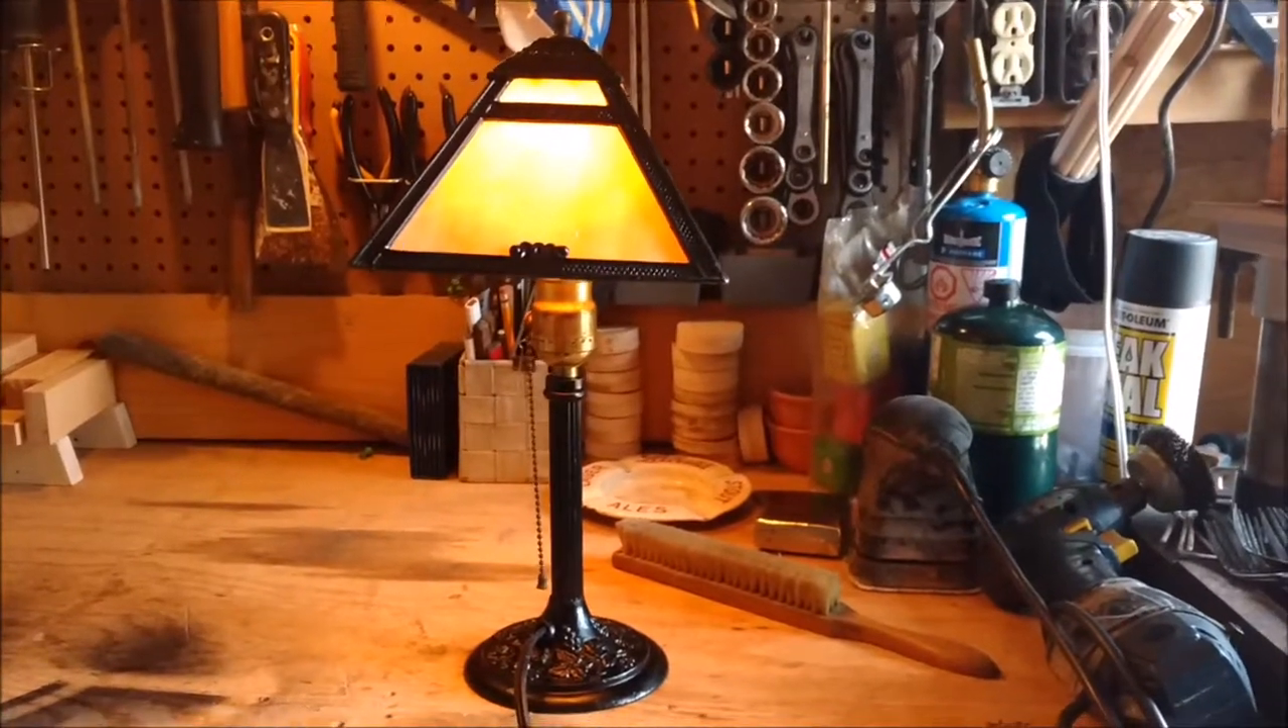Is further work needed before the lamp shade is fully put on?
No.